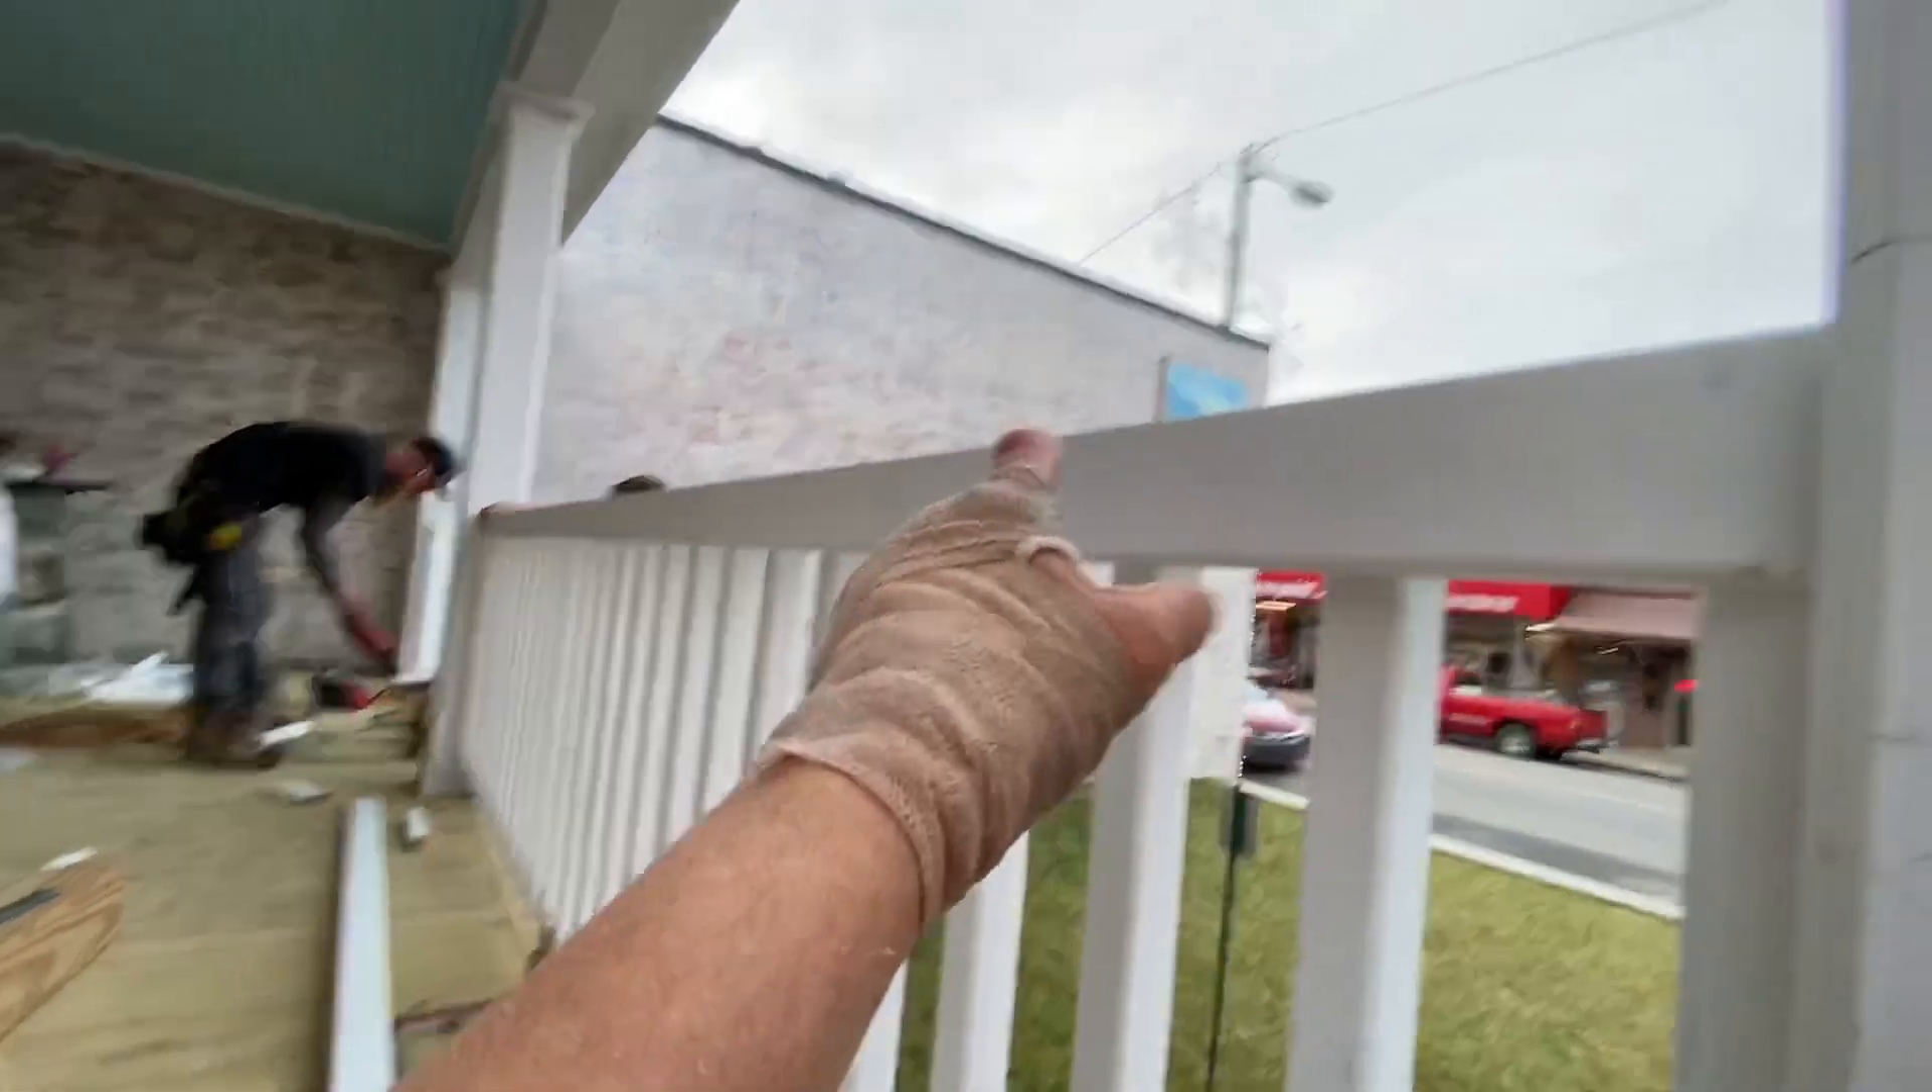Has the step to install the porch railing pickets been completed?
Yes.